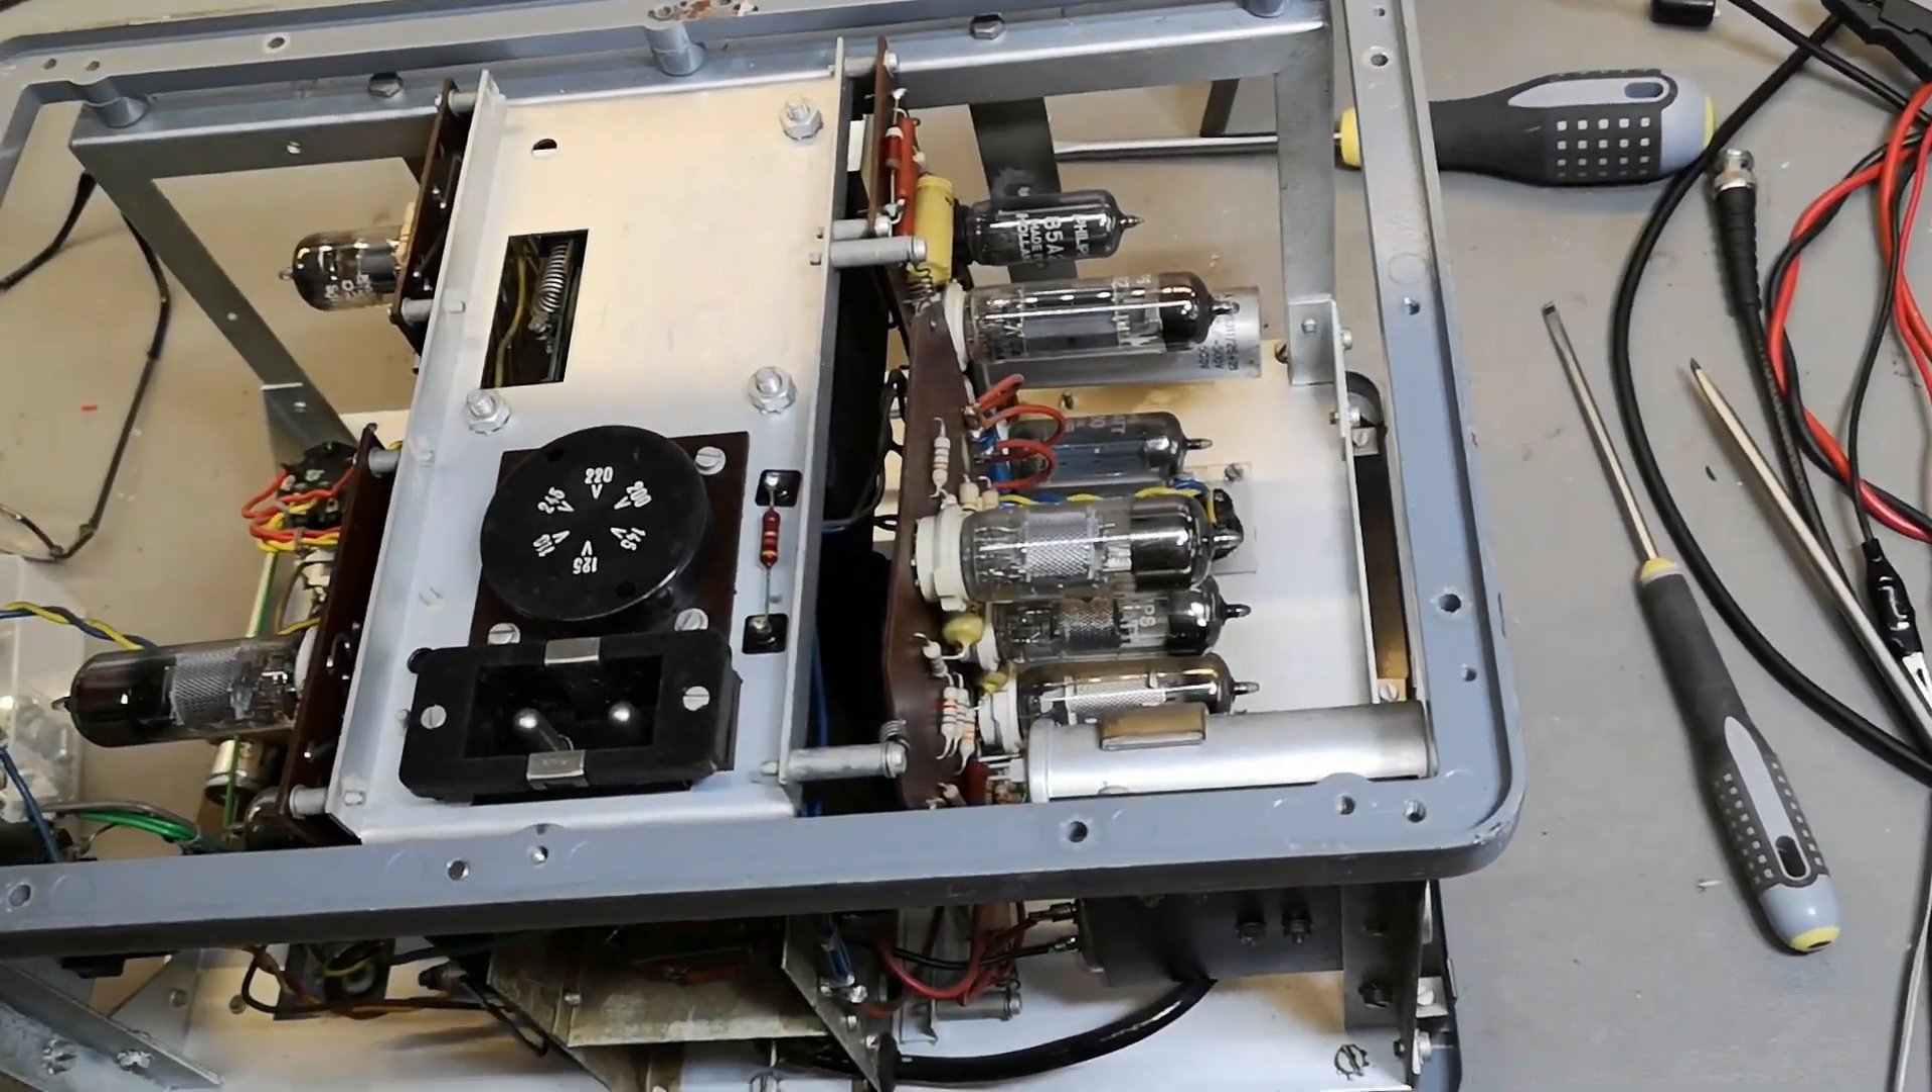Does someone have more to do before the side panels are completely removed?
No.